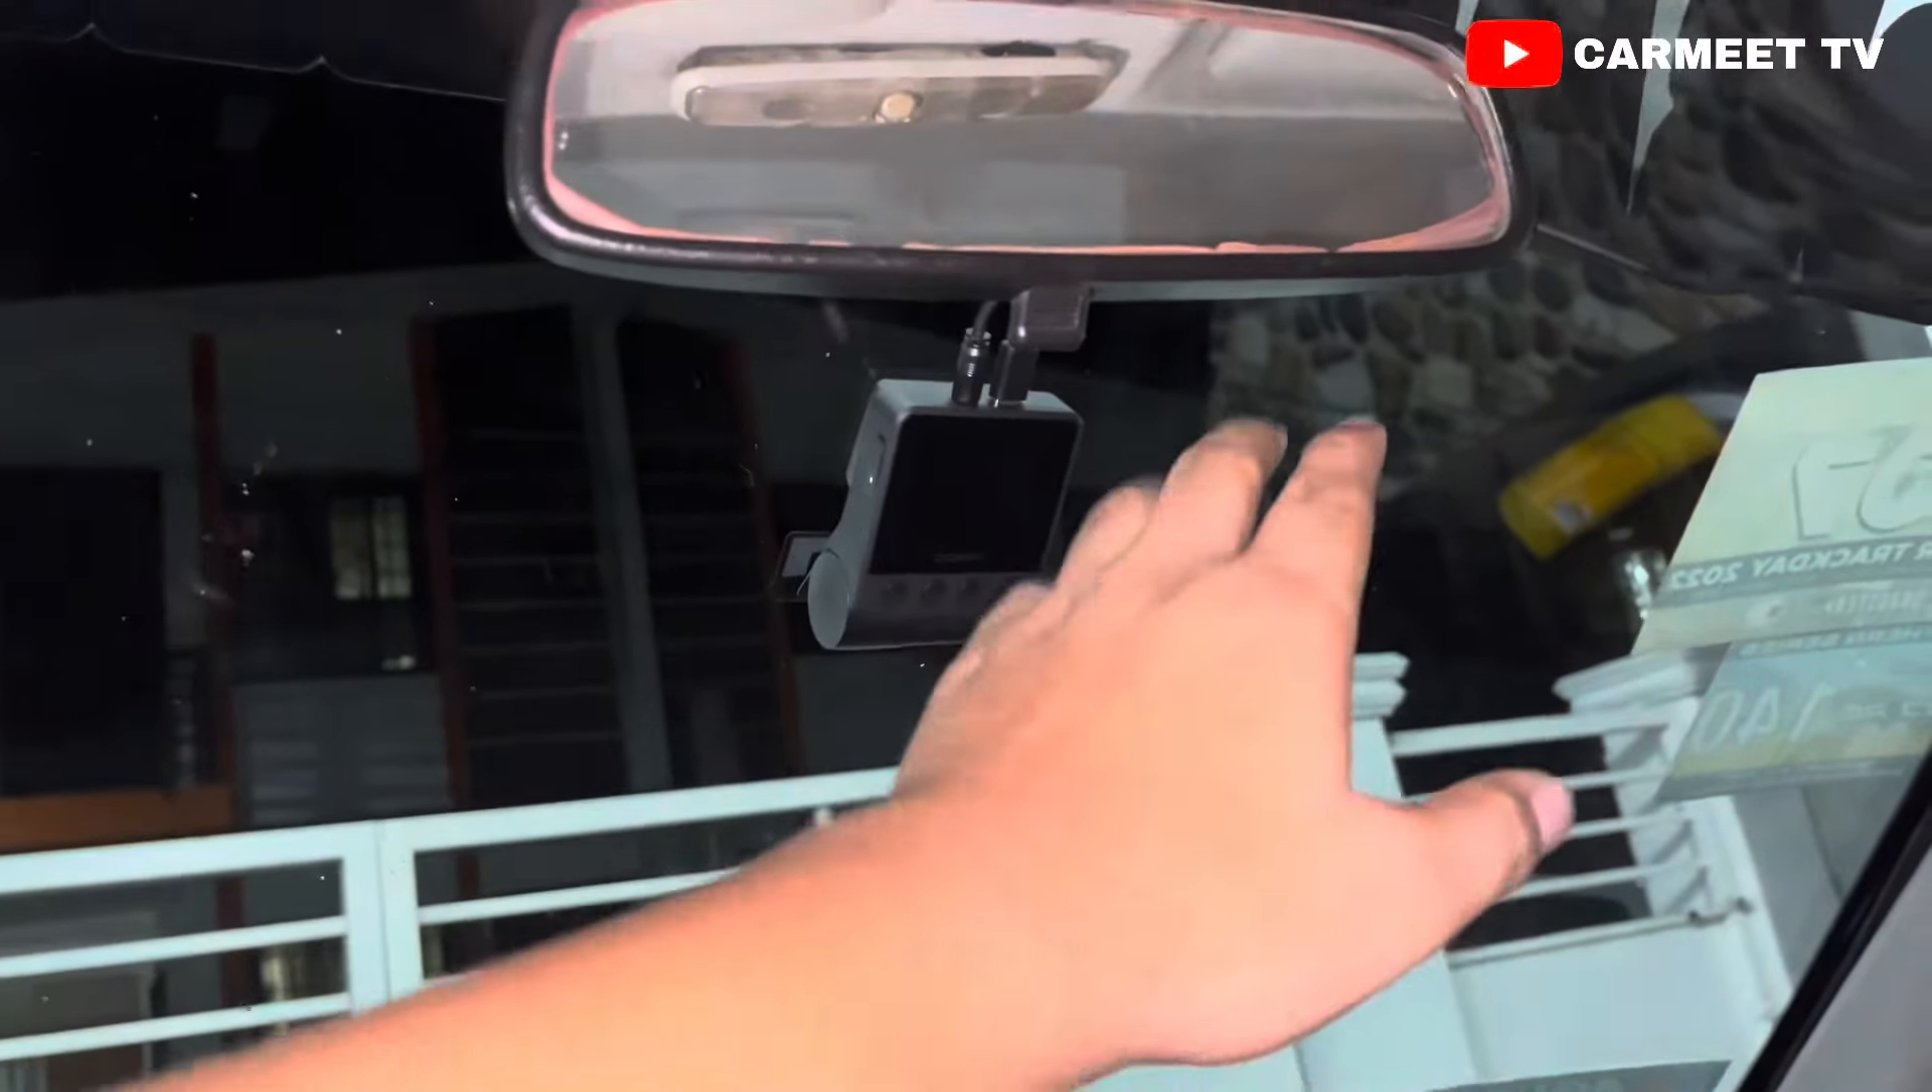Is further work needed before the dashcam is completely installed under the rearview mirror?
No.